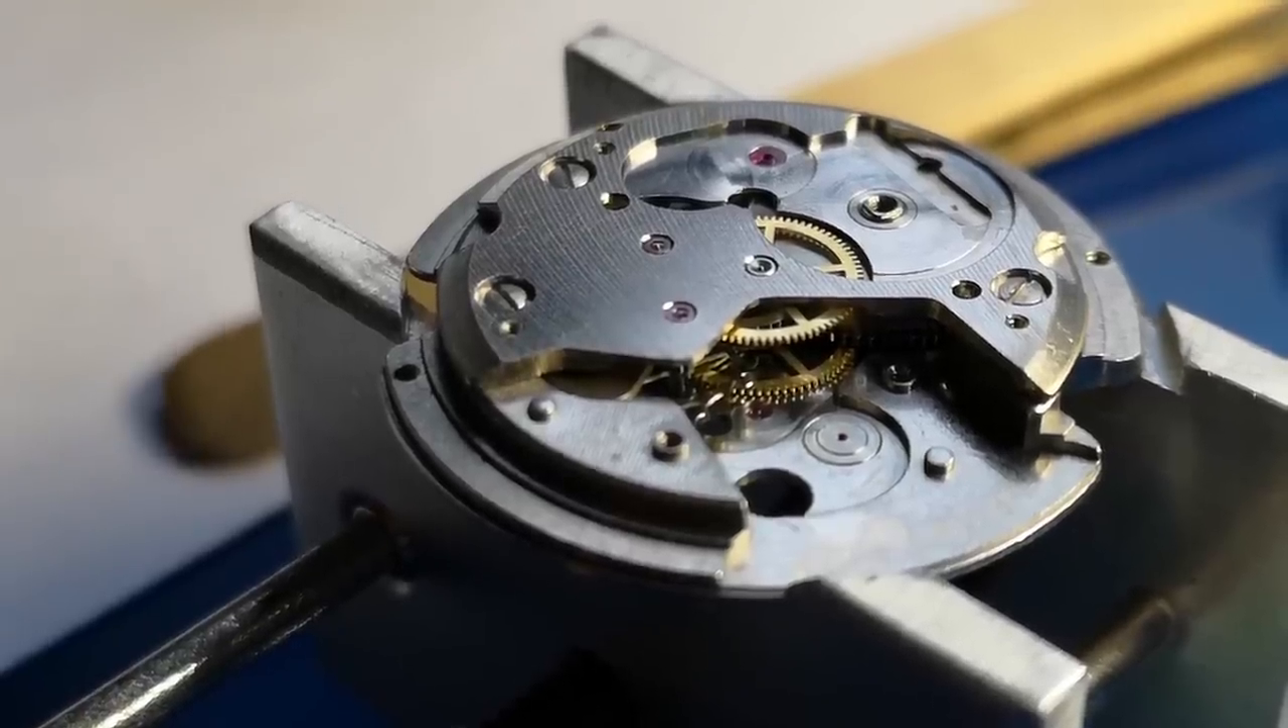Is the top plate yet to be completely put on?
No.